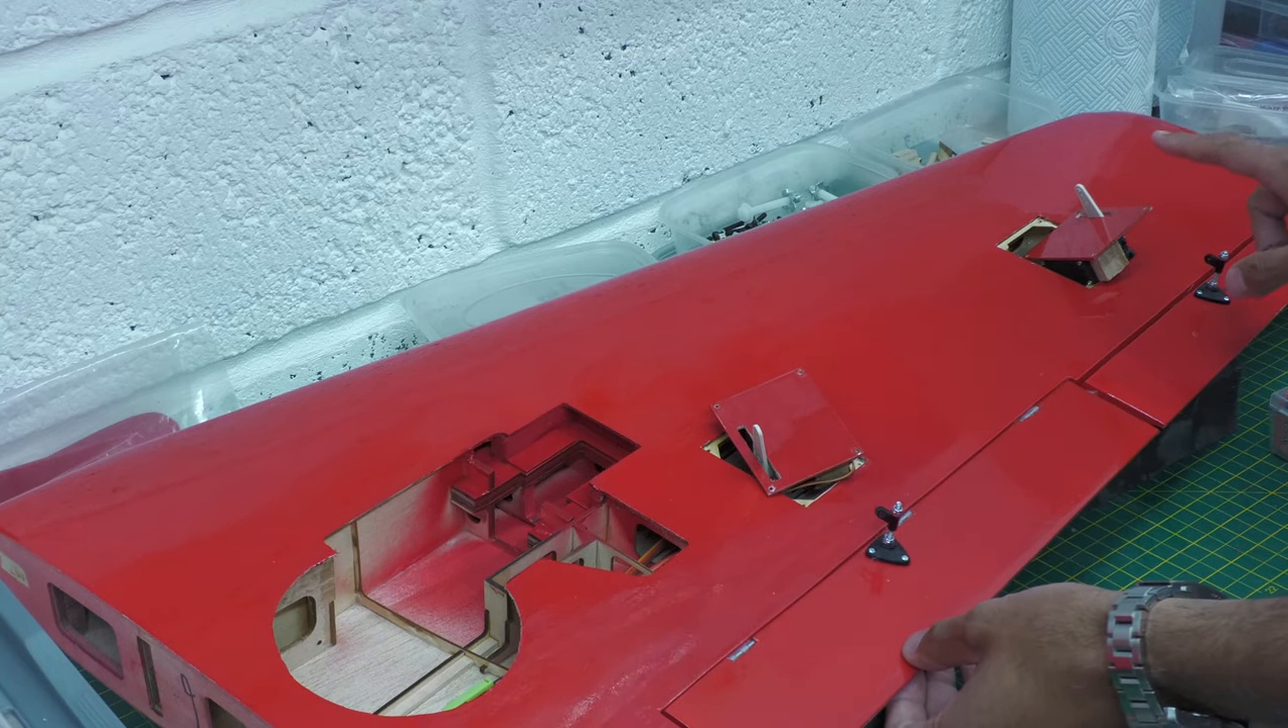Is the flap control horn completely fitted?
Yes.